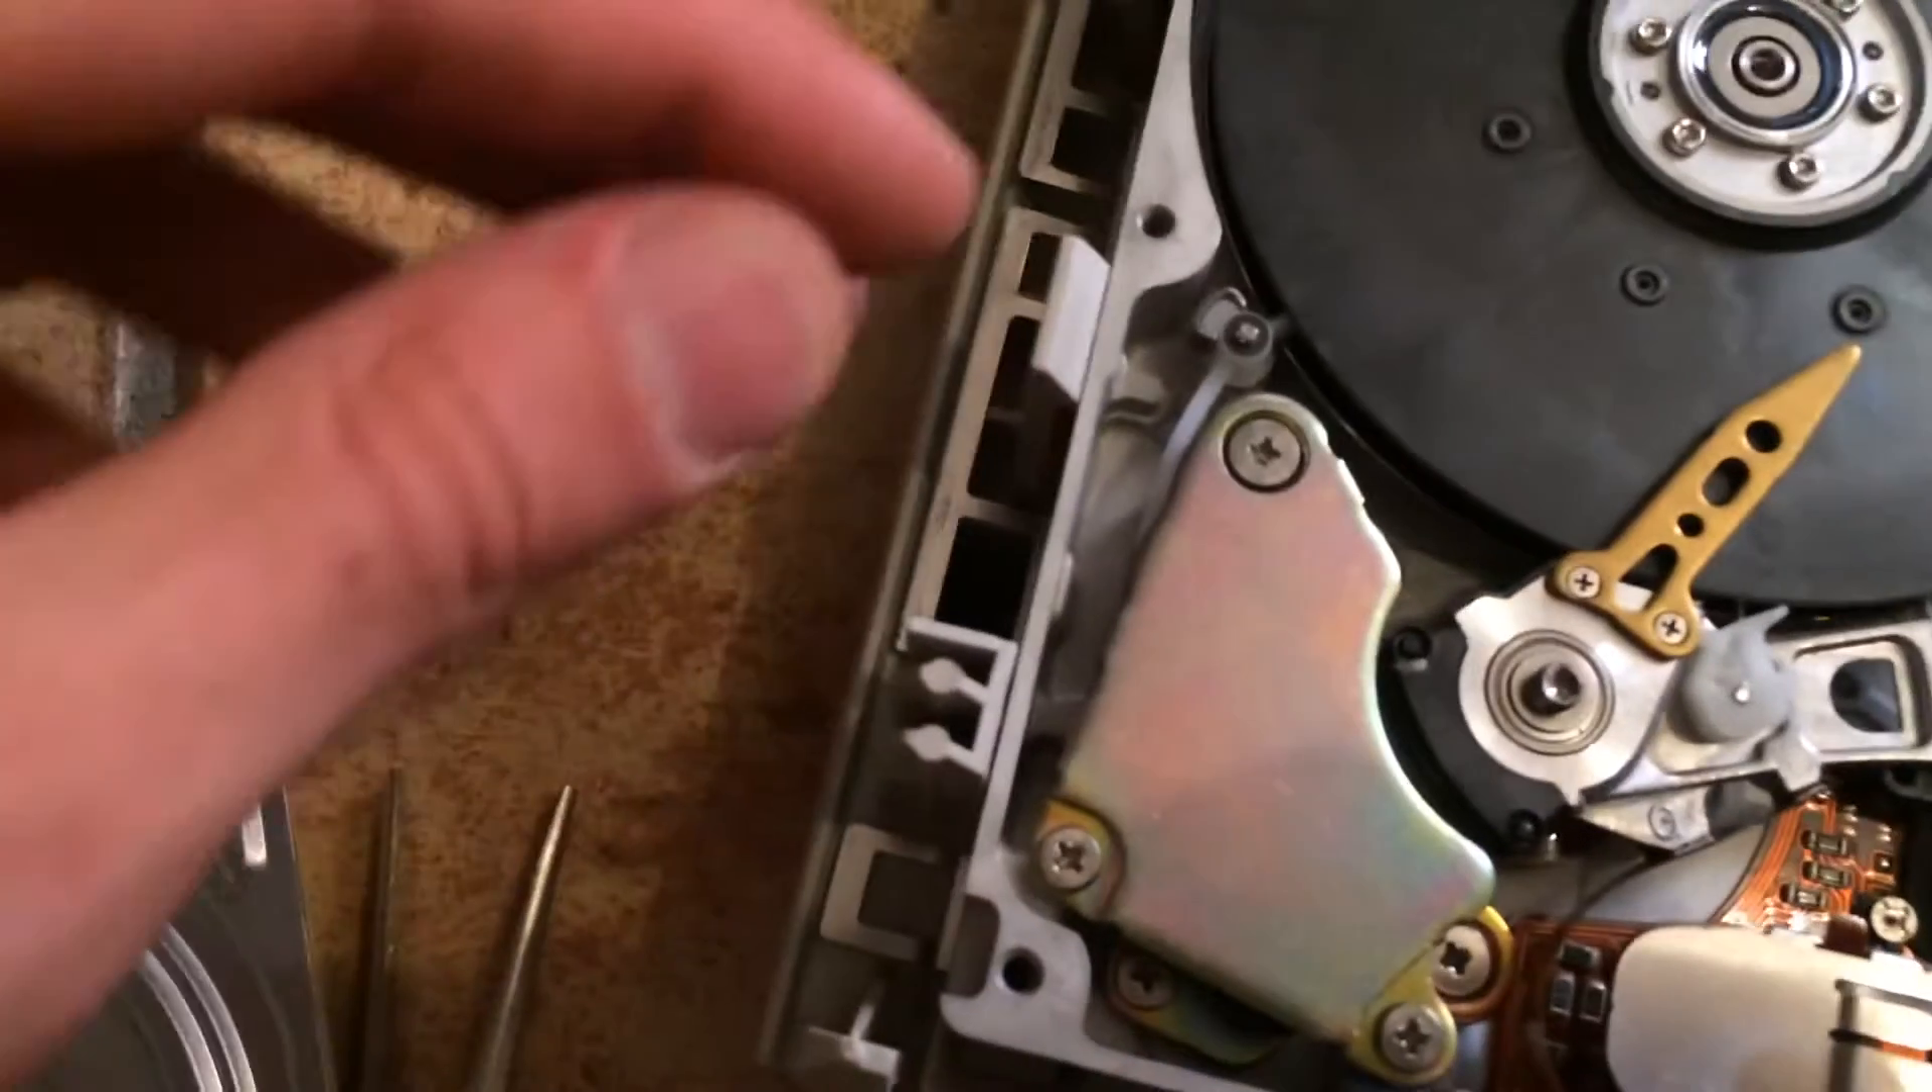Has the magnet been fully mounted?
Yes.